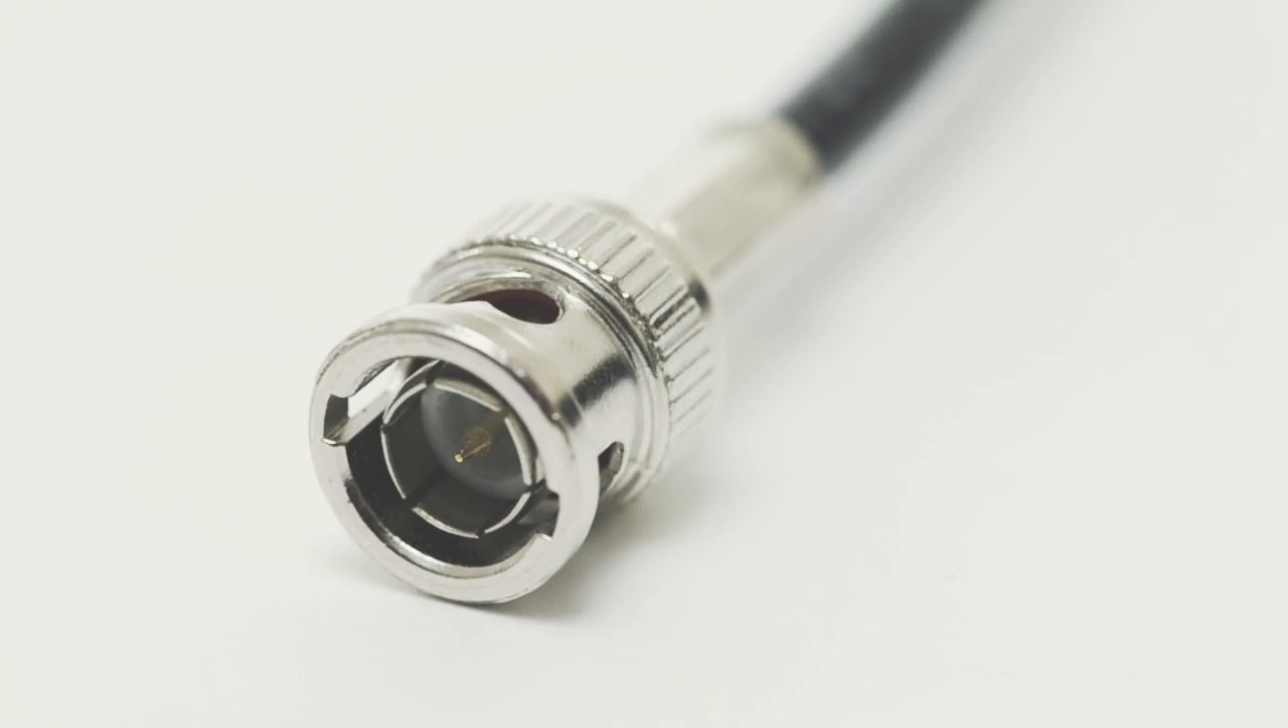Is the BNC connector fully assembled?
Yes.